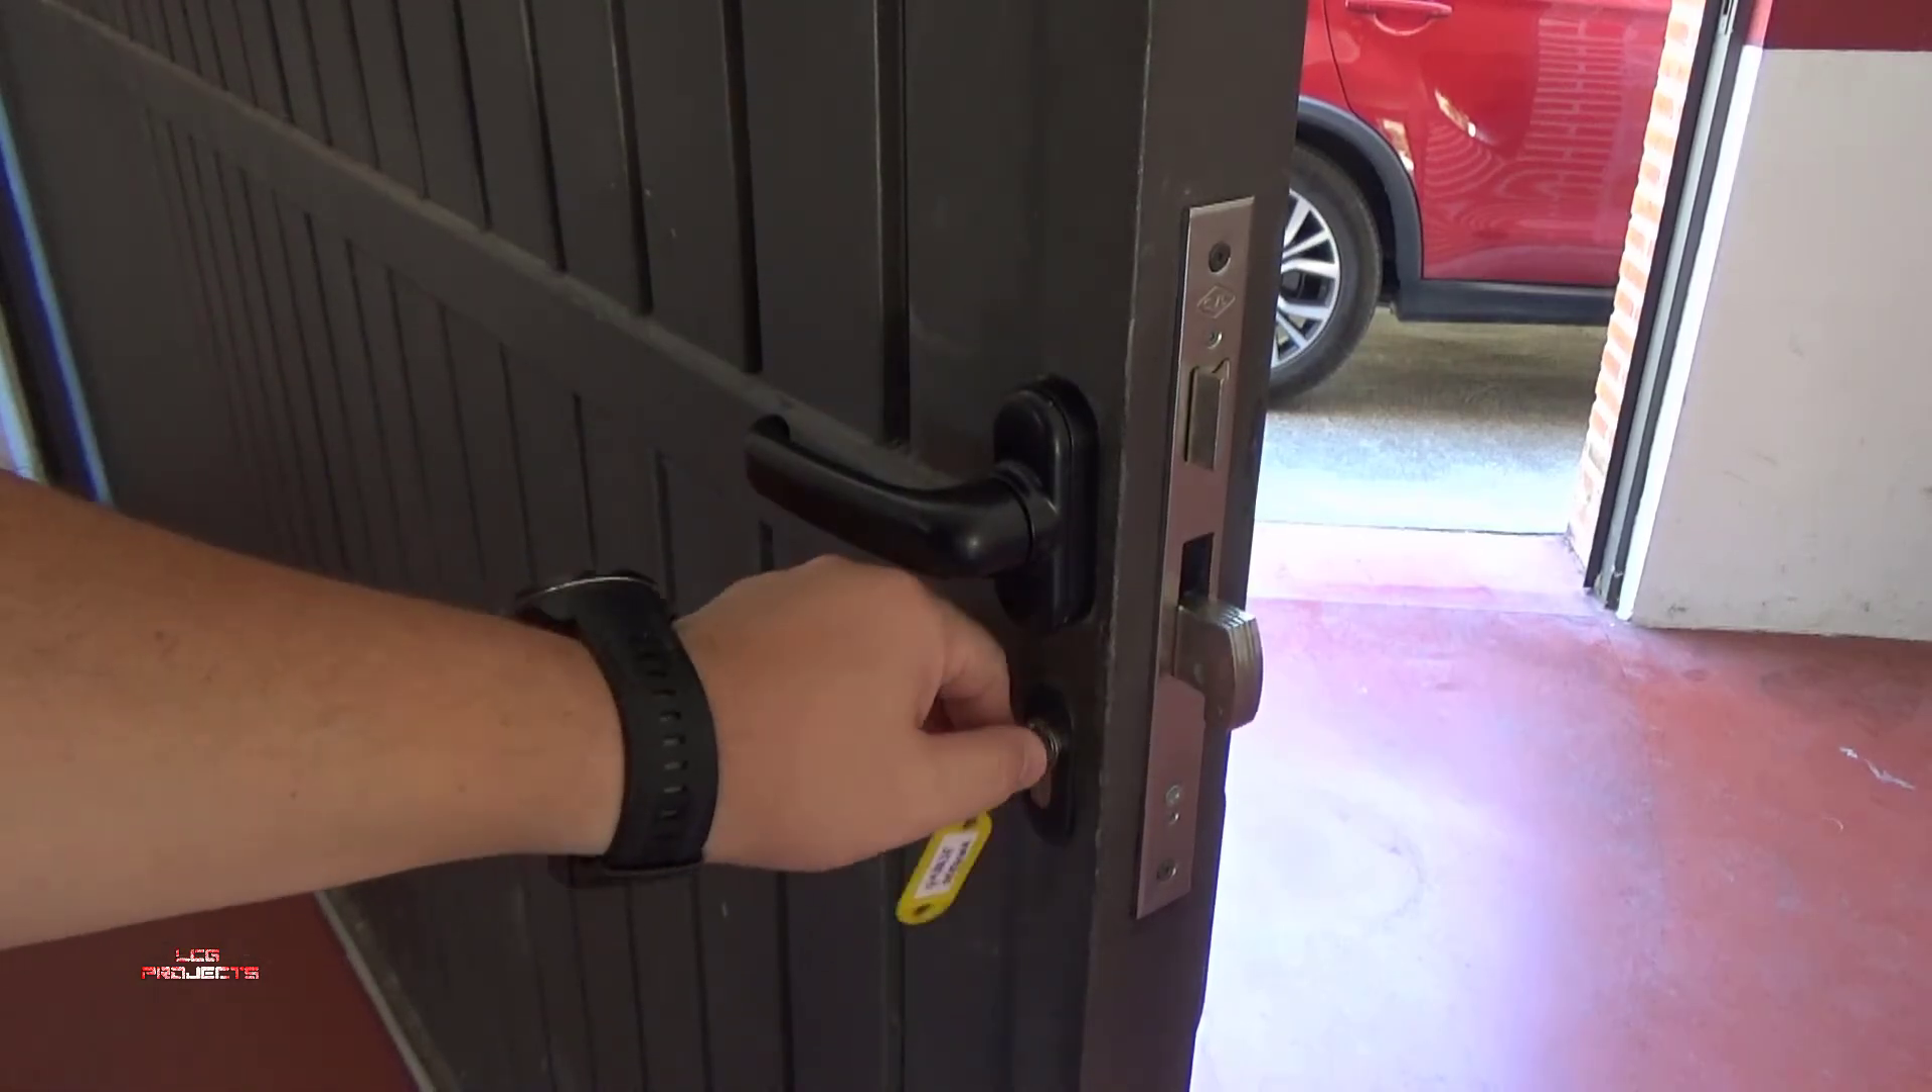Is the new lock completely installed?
Yes.